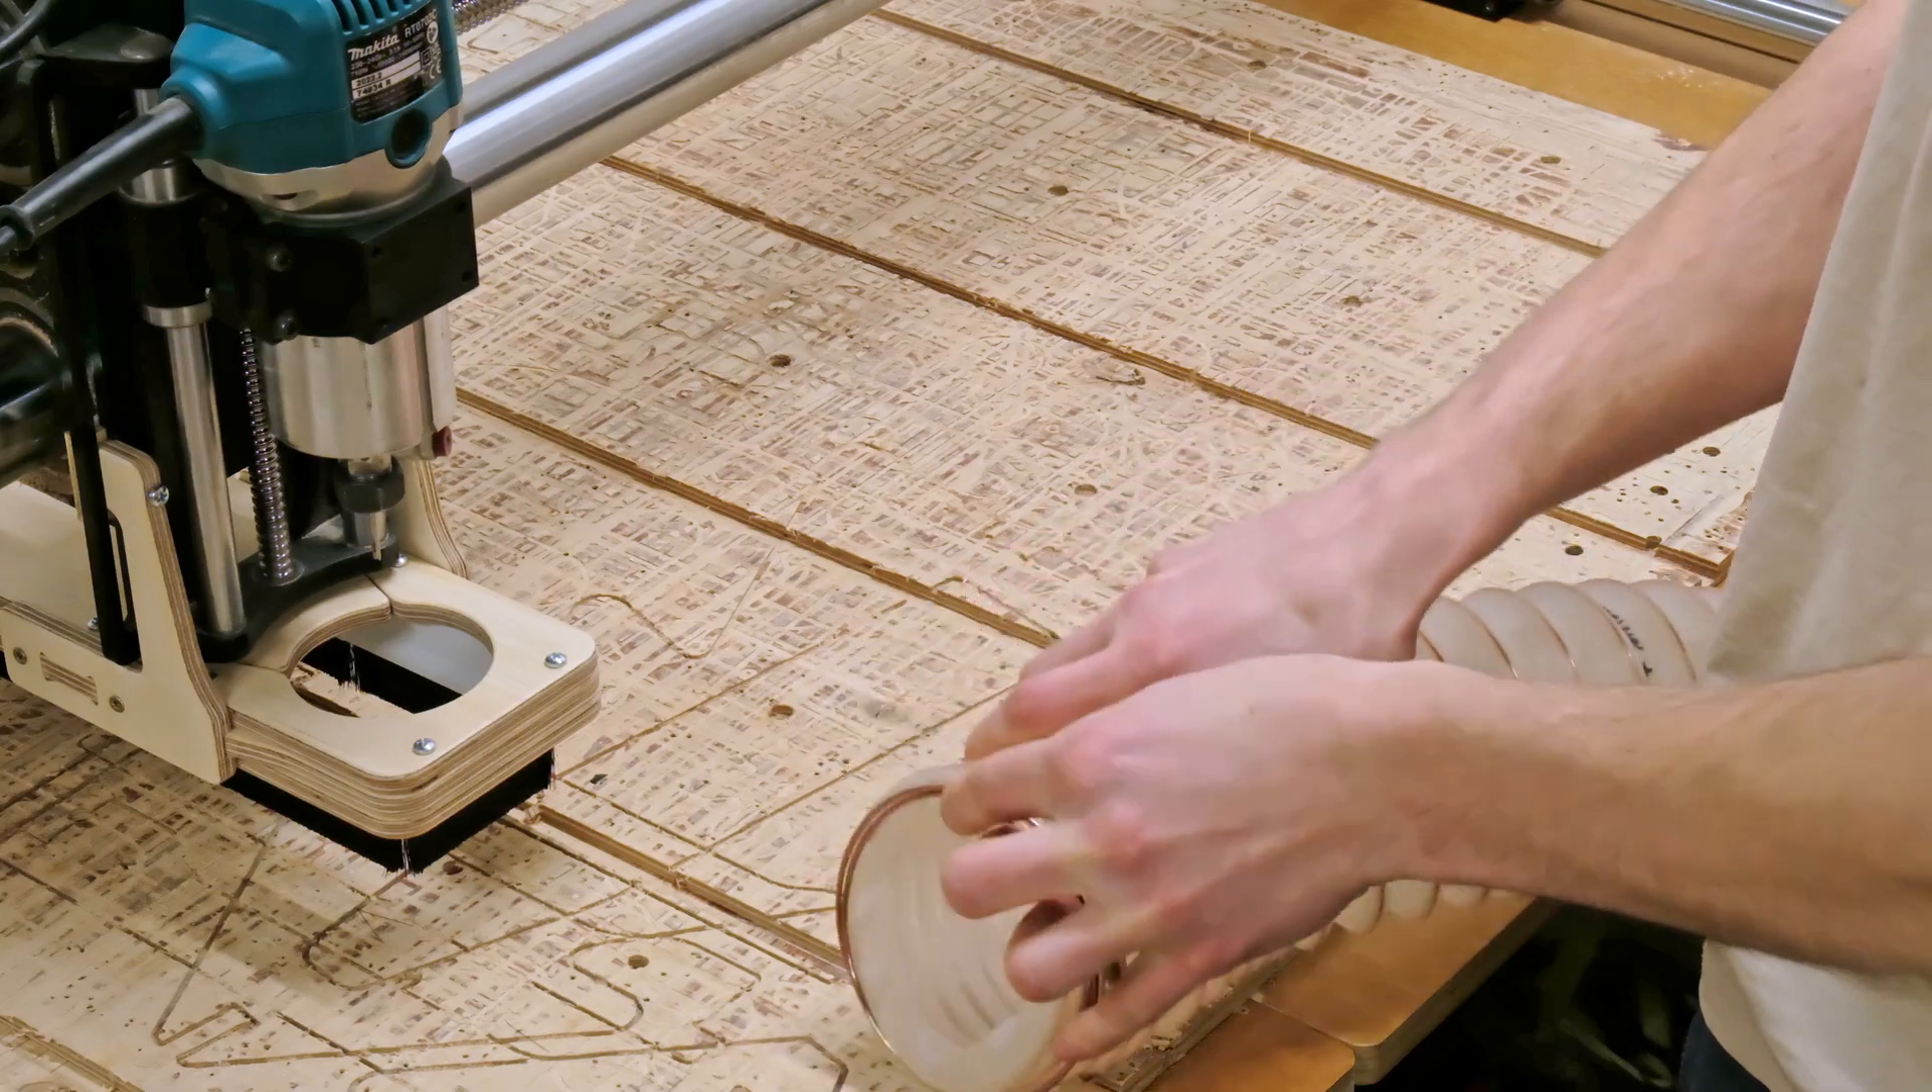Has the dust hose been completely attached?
No.